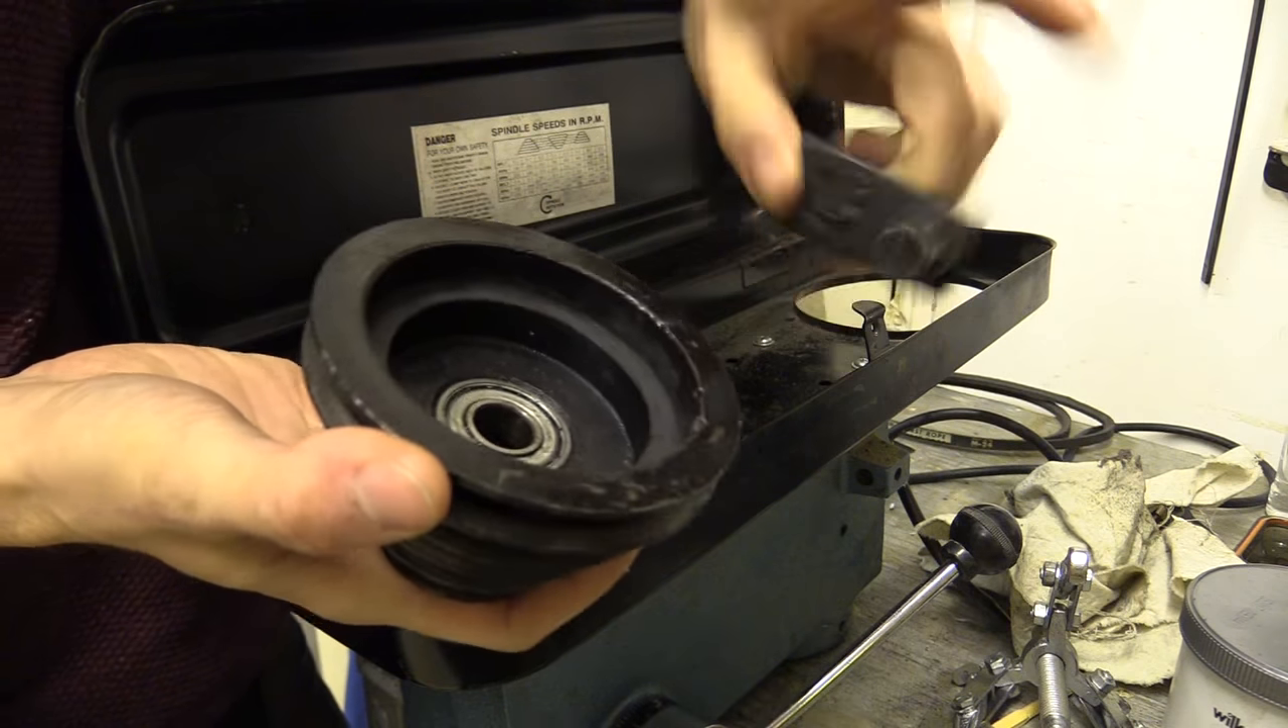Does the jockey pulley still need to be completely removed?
No.